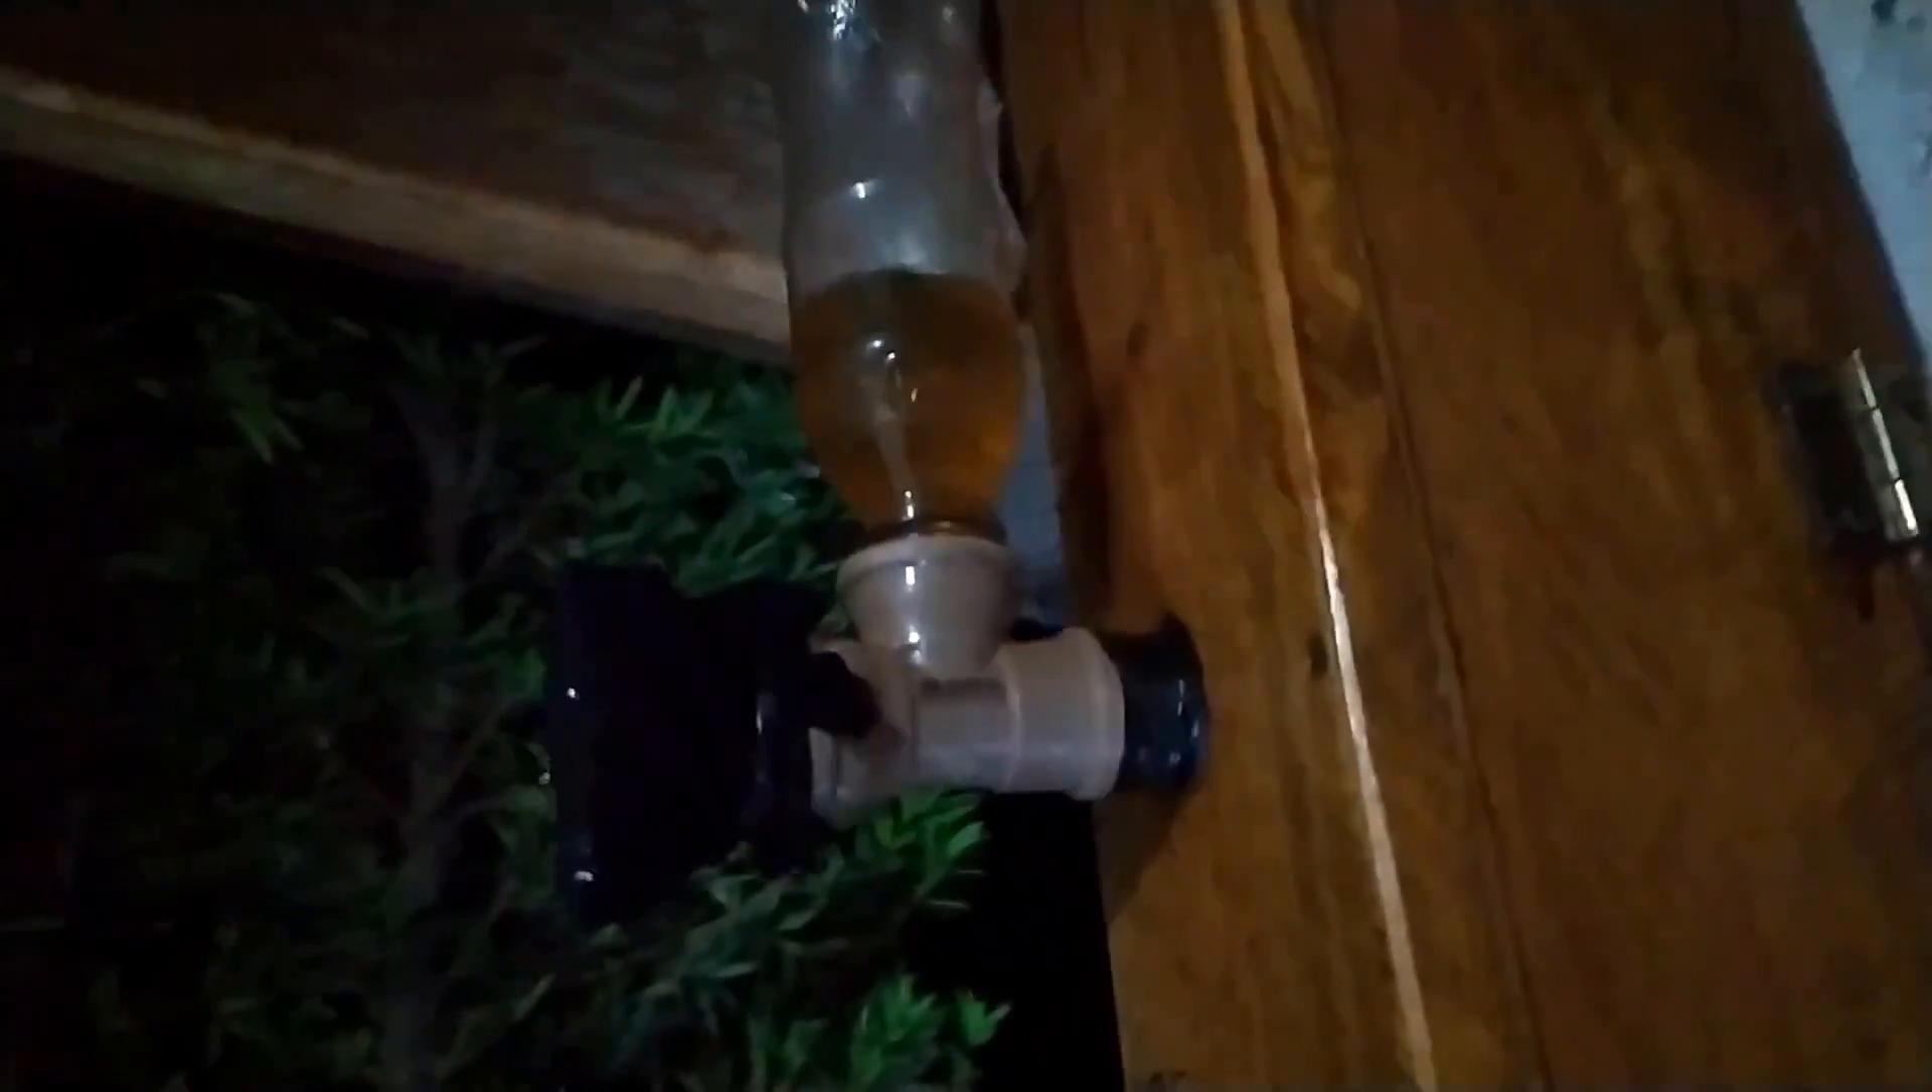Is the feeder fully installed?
Yes.